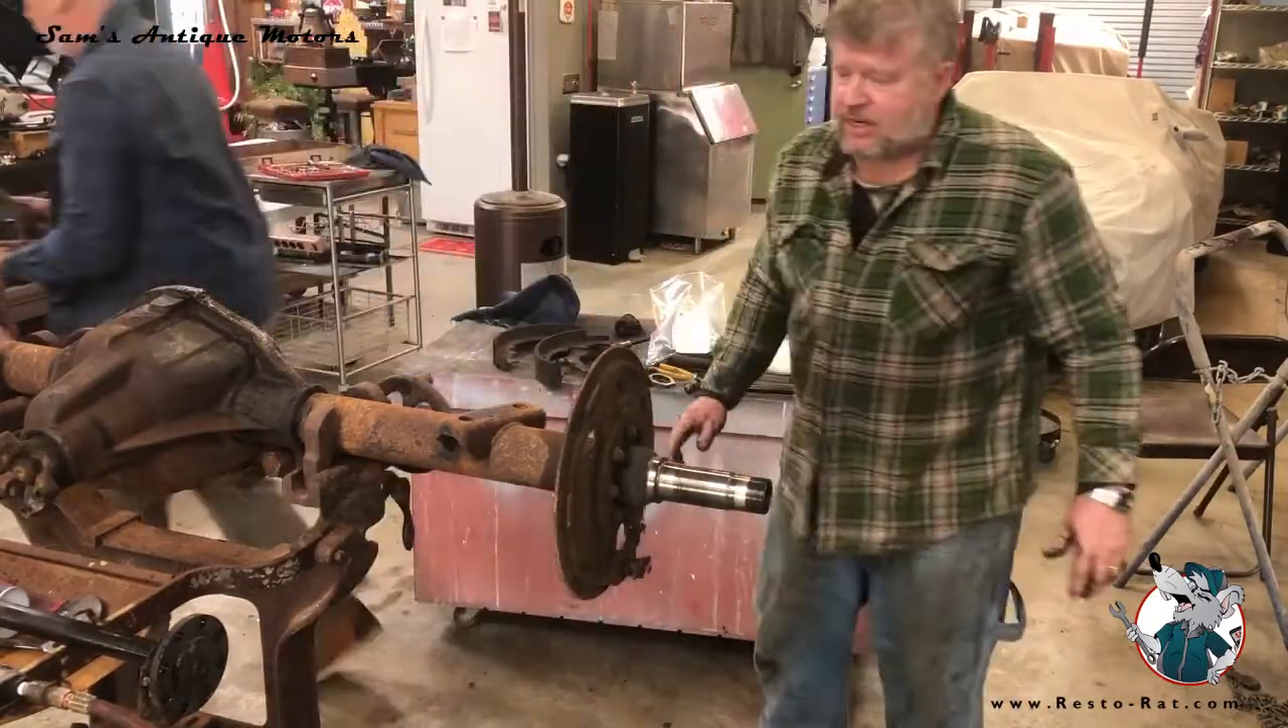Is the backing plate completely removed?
No.